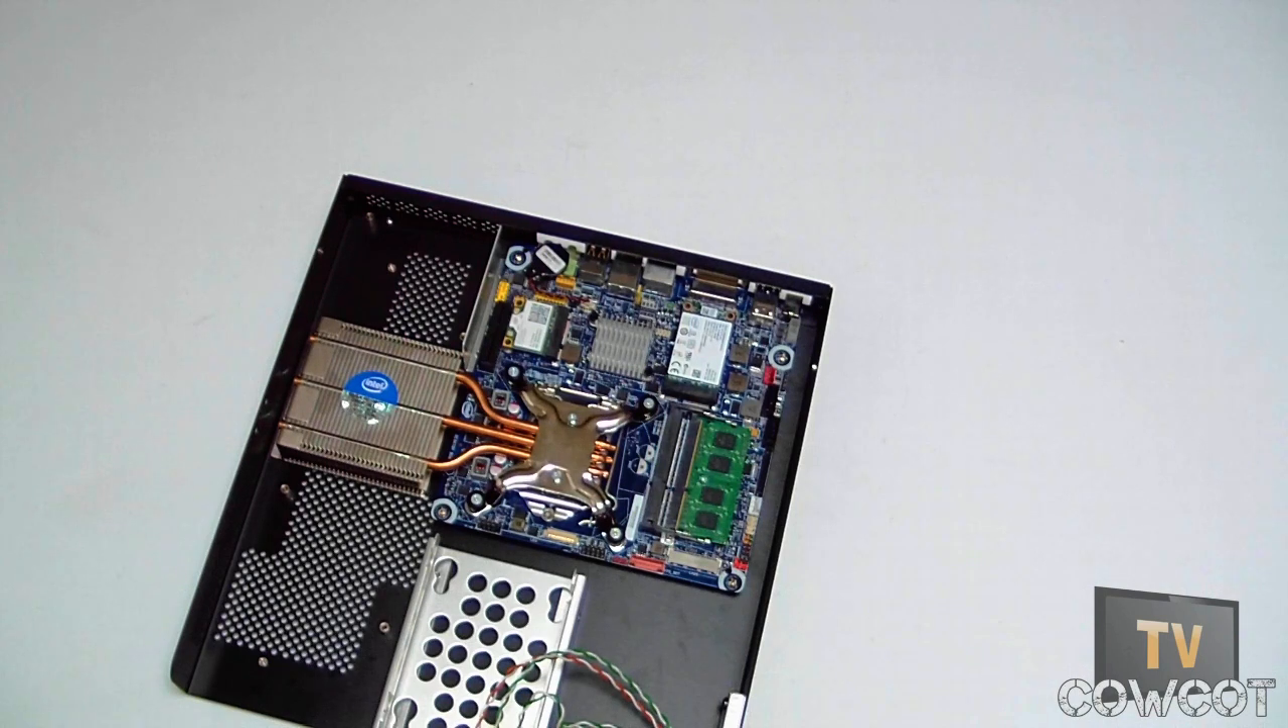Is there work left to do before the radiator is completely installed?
No.